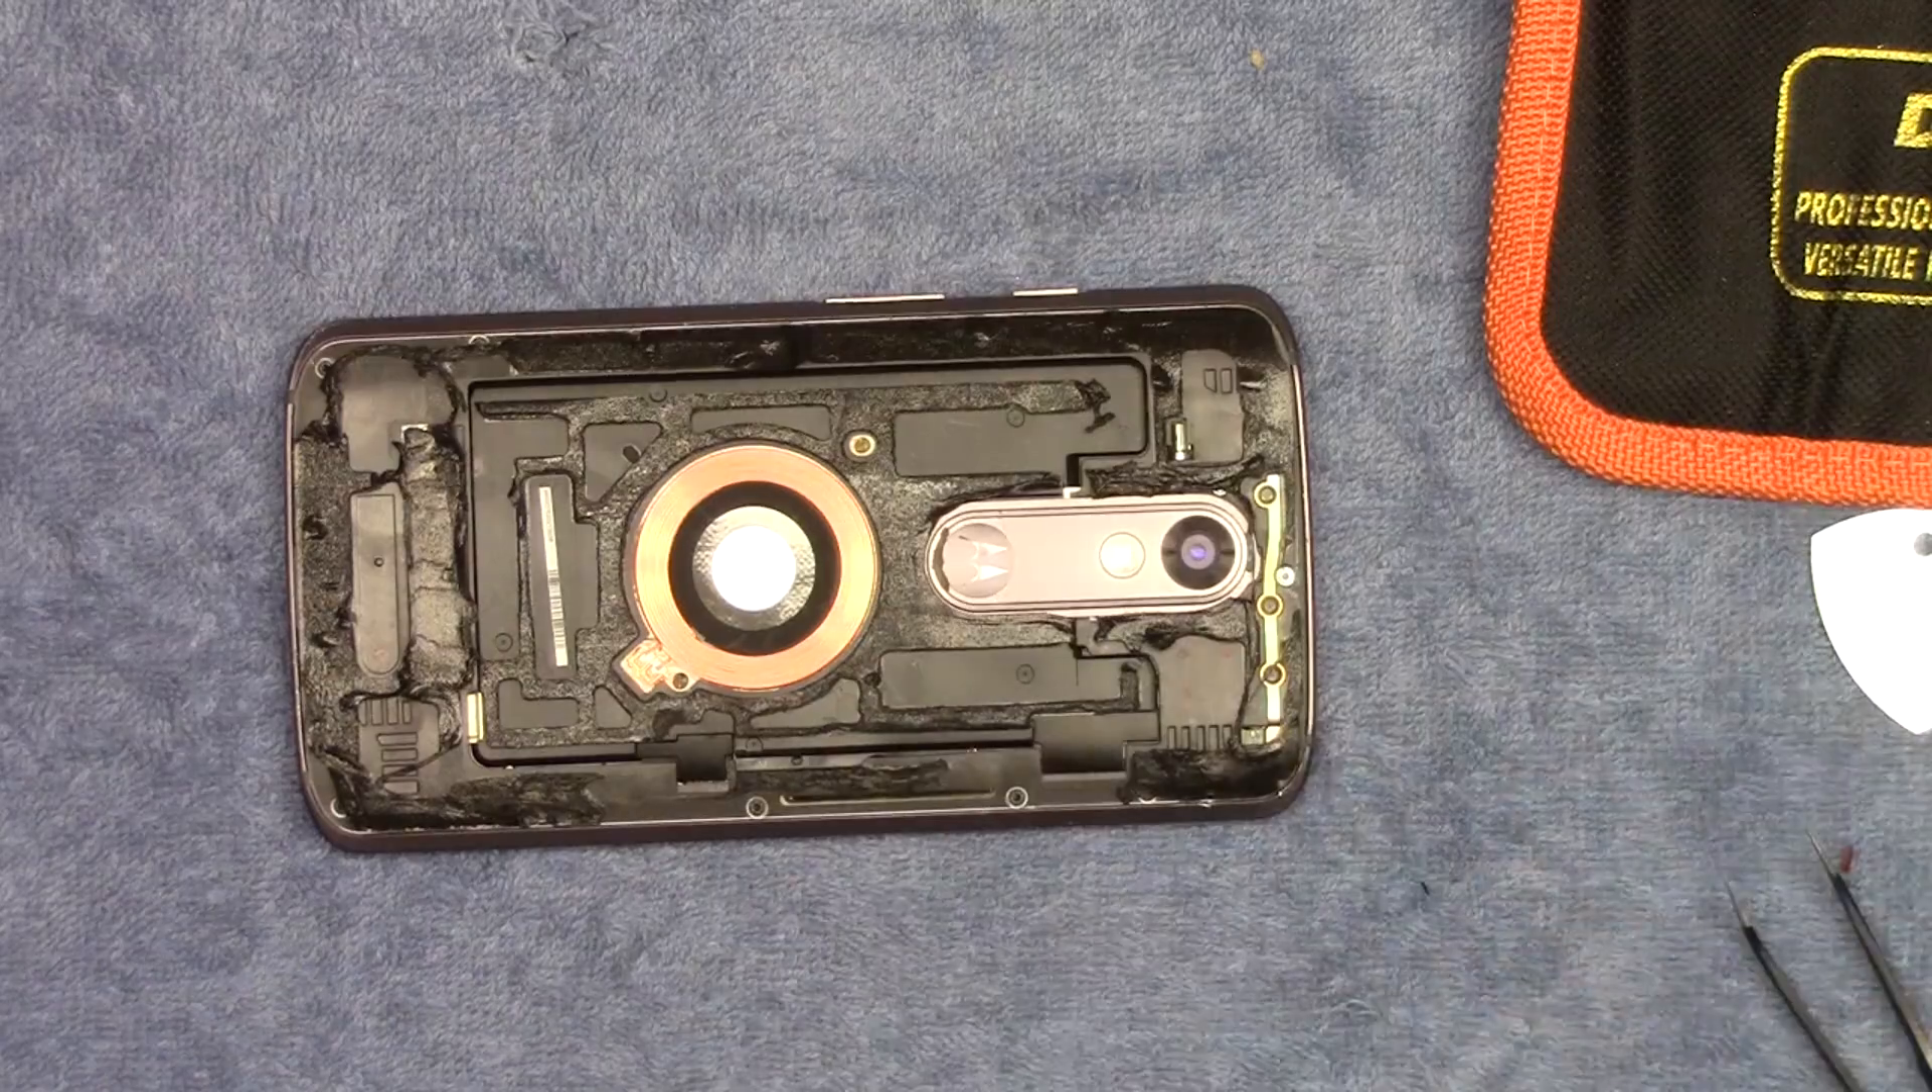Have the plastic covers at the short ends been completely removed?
No.